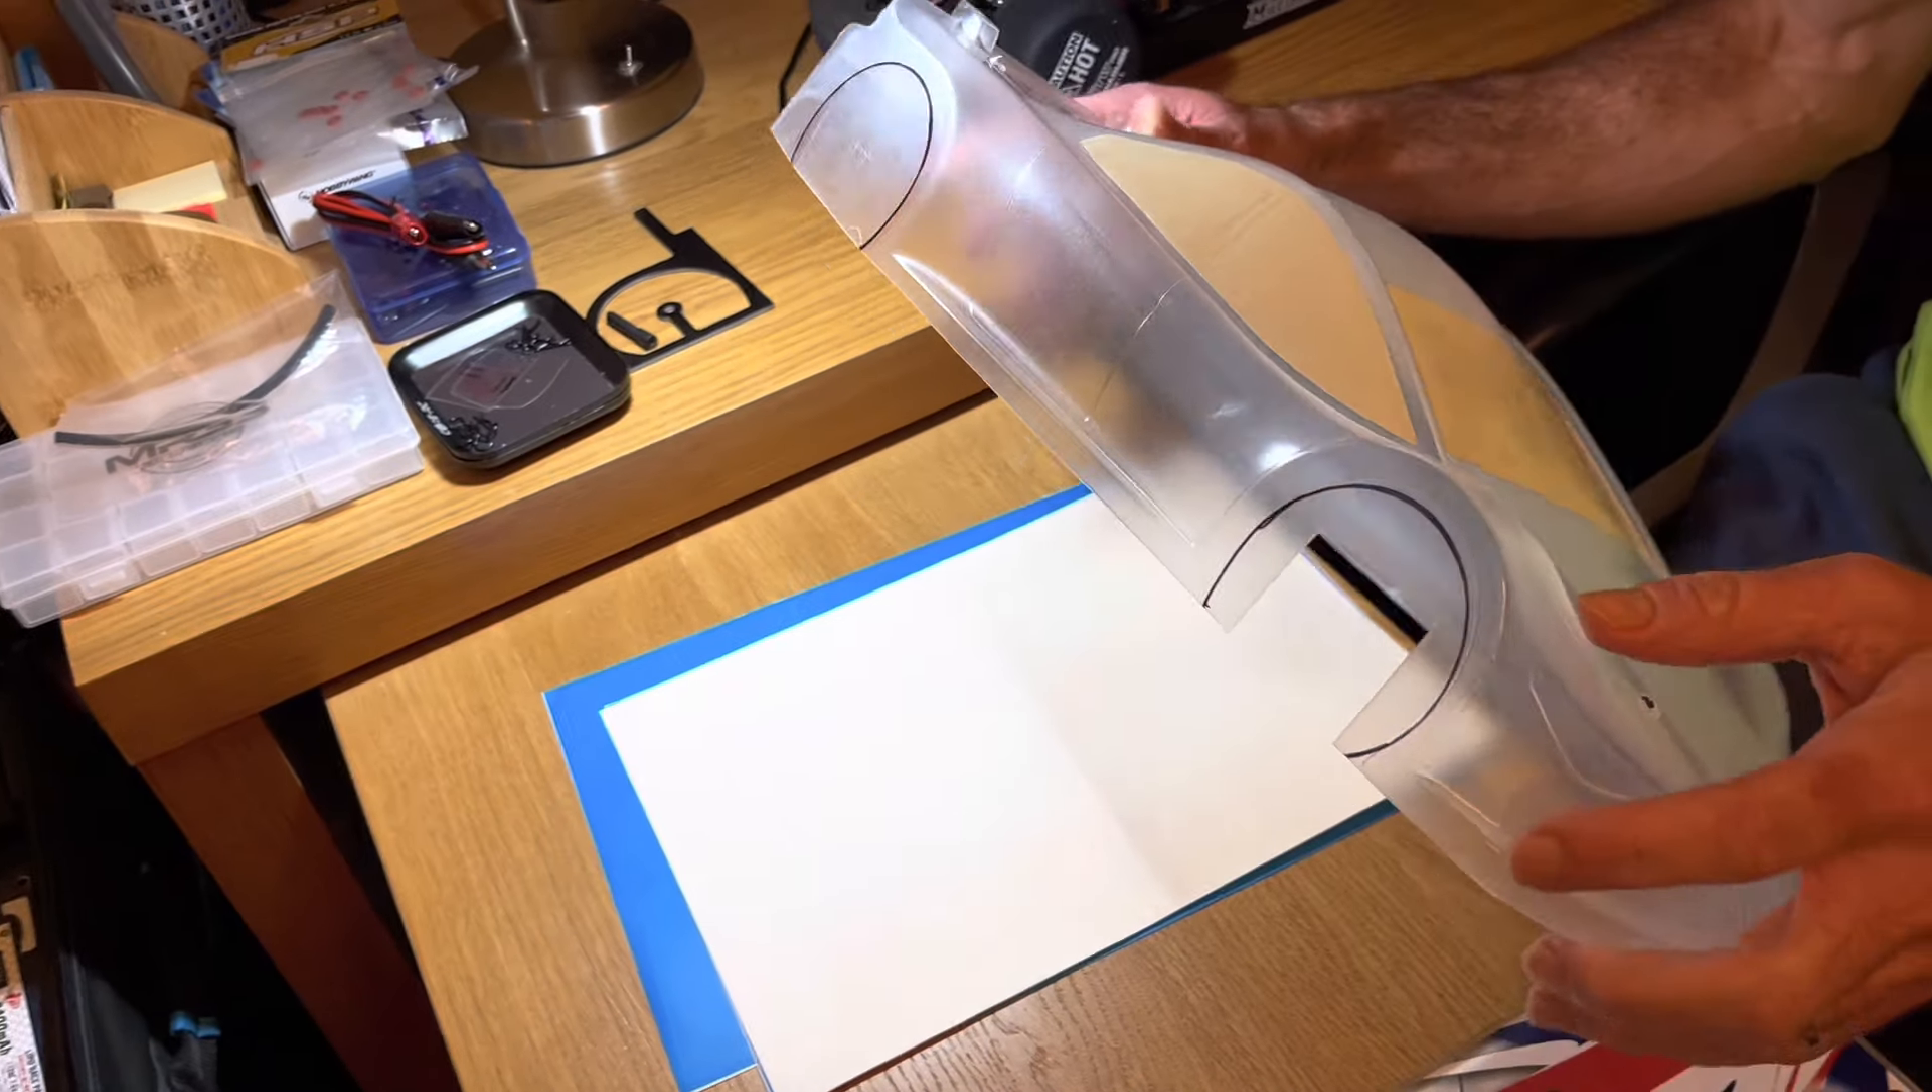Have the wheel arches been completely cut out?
No.